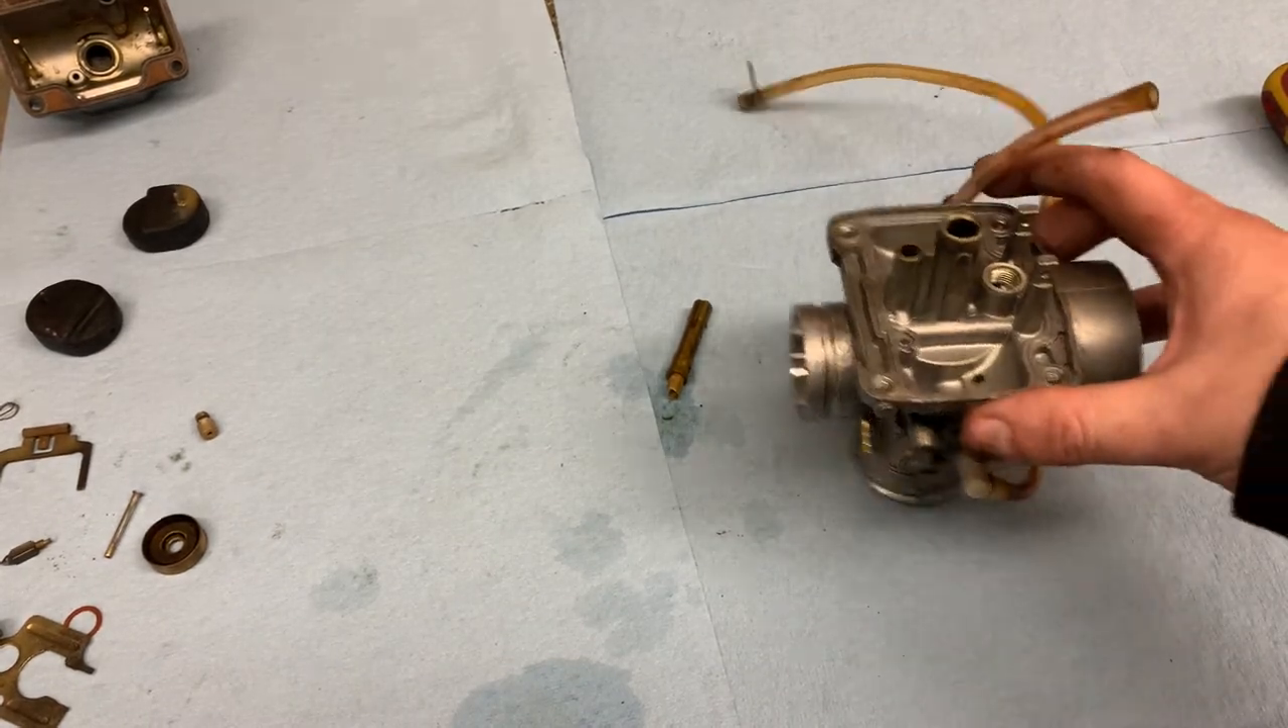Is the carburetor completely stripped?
No.